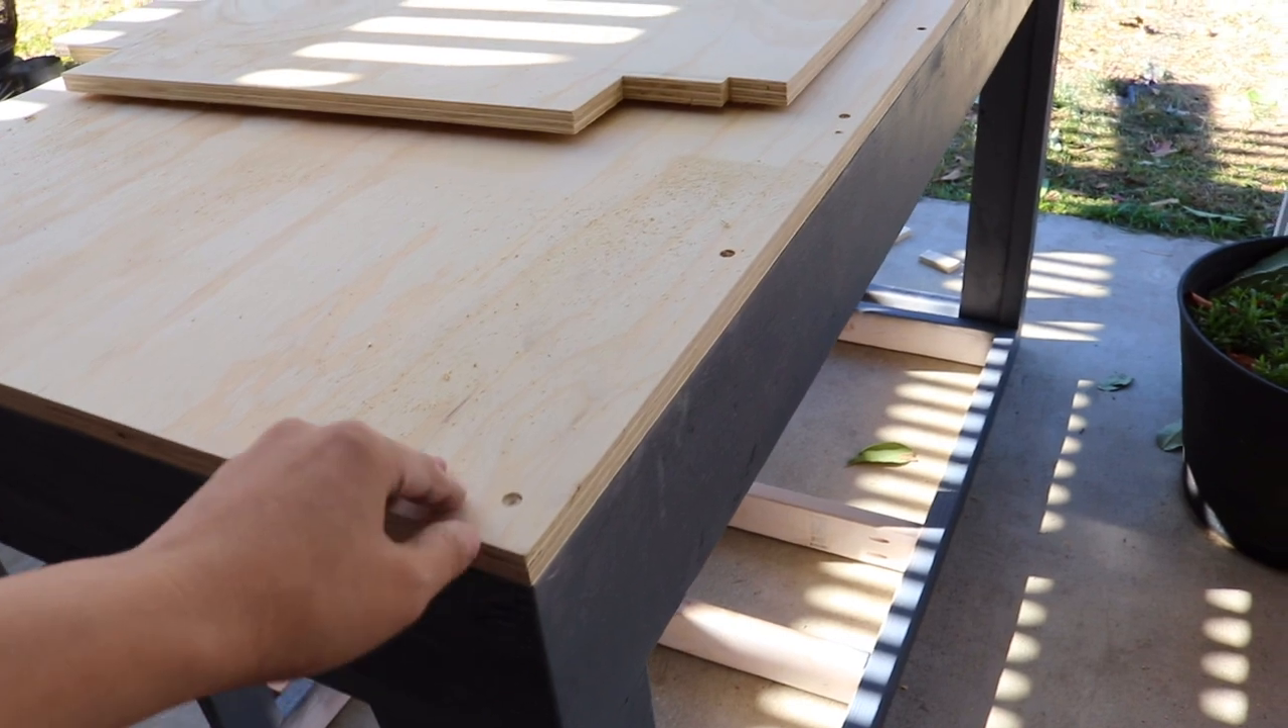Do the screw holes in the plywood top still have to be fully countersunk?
No.